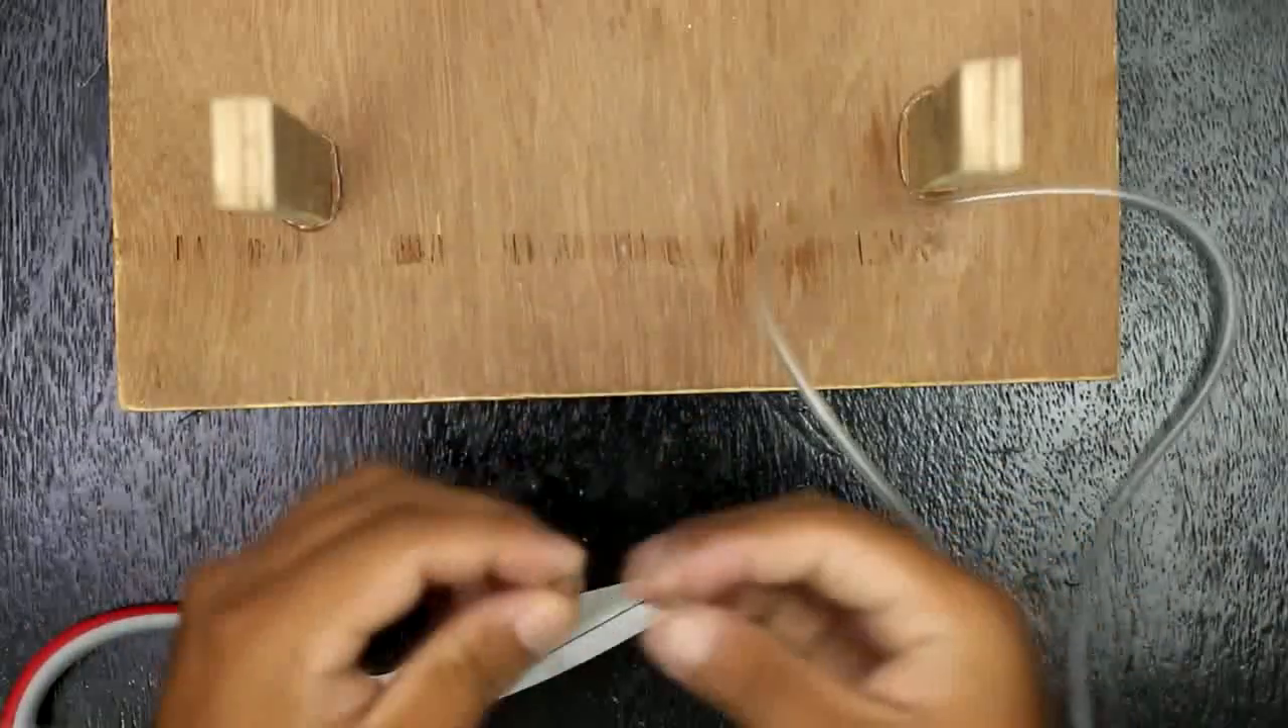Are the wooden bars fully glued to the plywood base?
Yes.